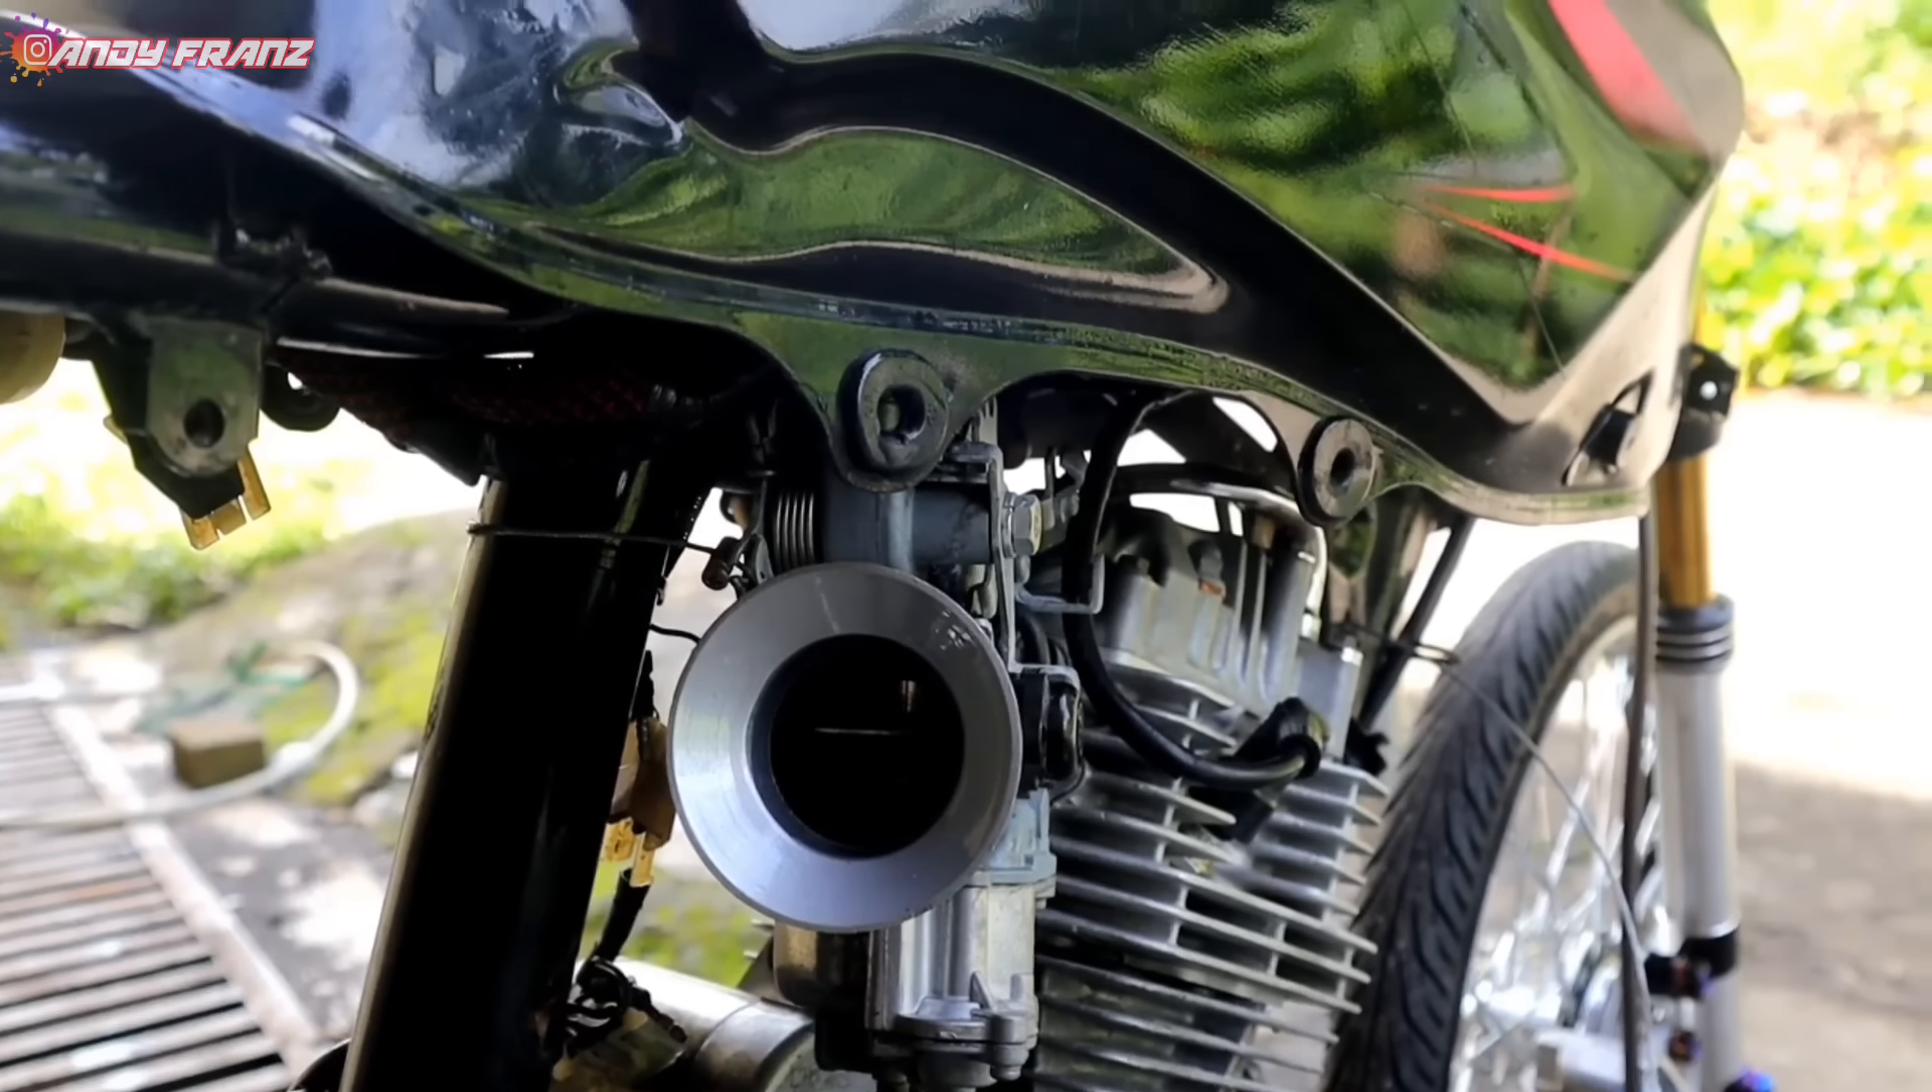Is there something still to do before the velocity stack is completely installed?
No.